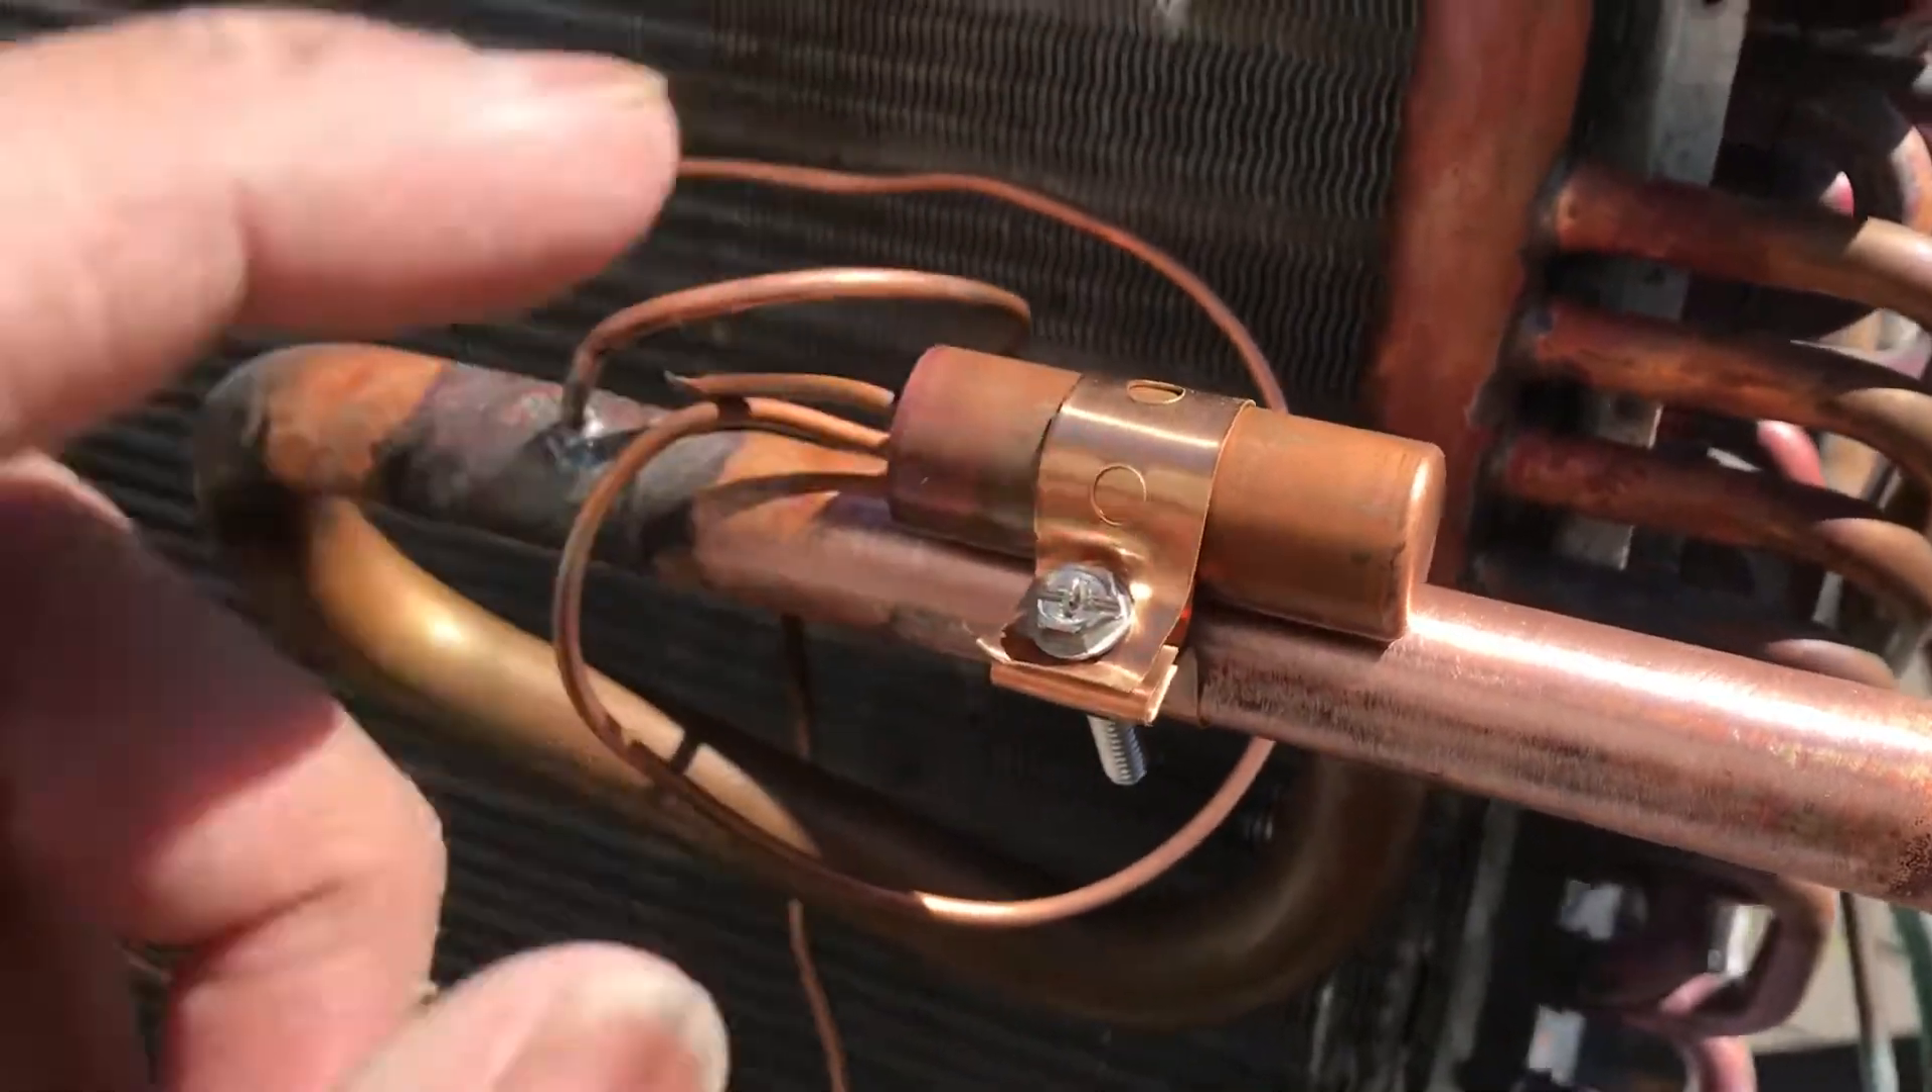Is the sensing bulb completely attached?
Yes.